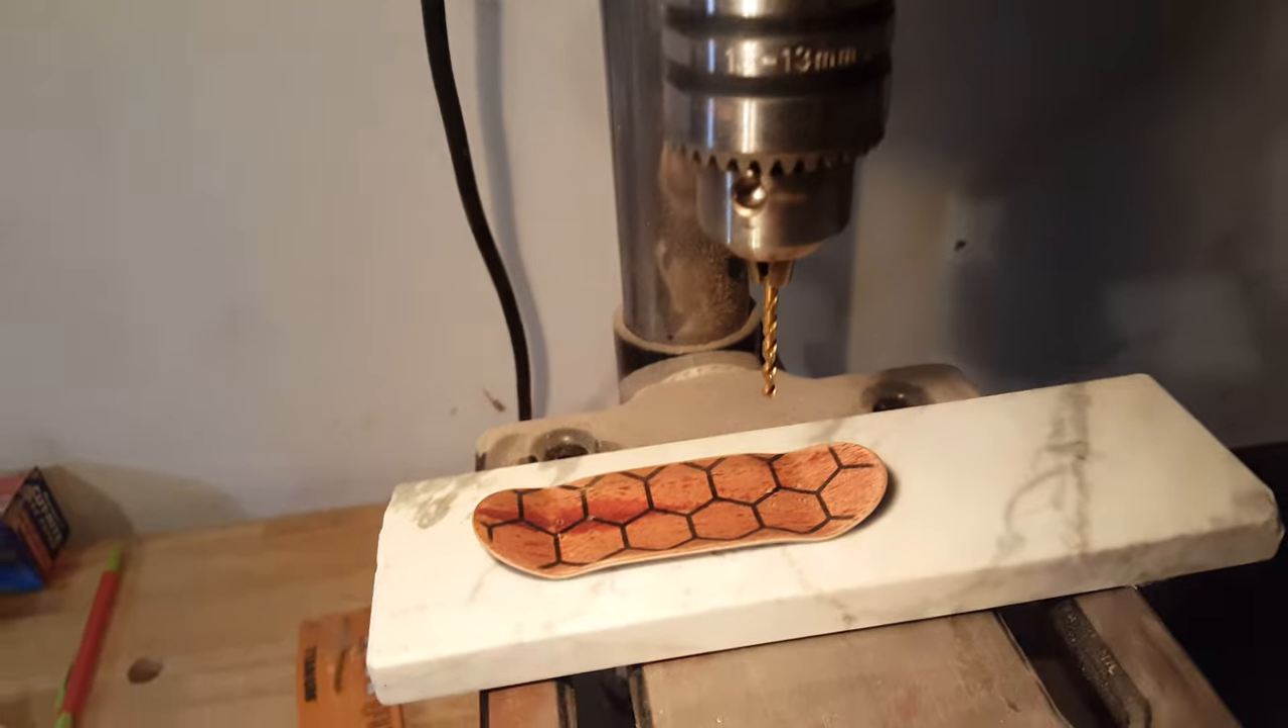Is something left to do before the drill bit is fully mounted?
No.